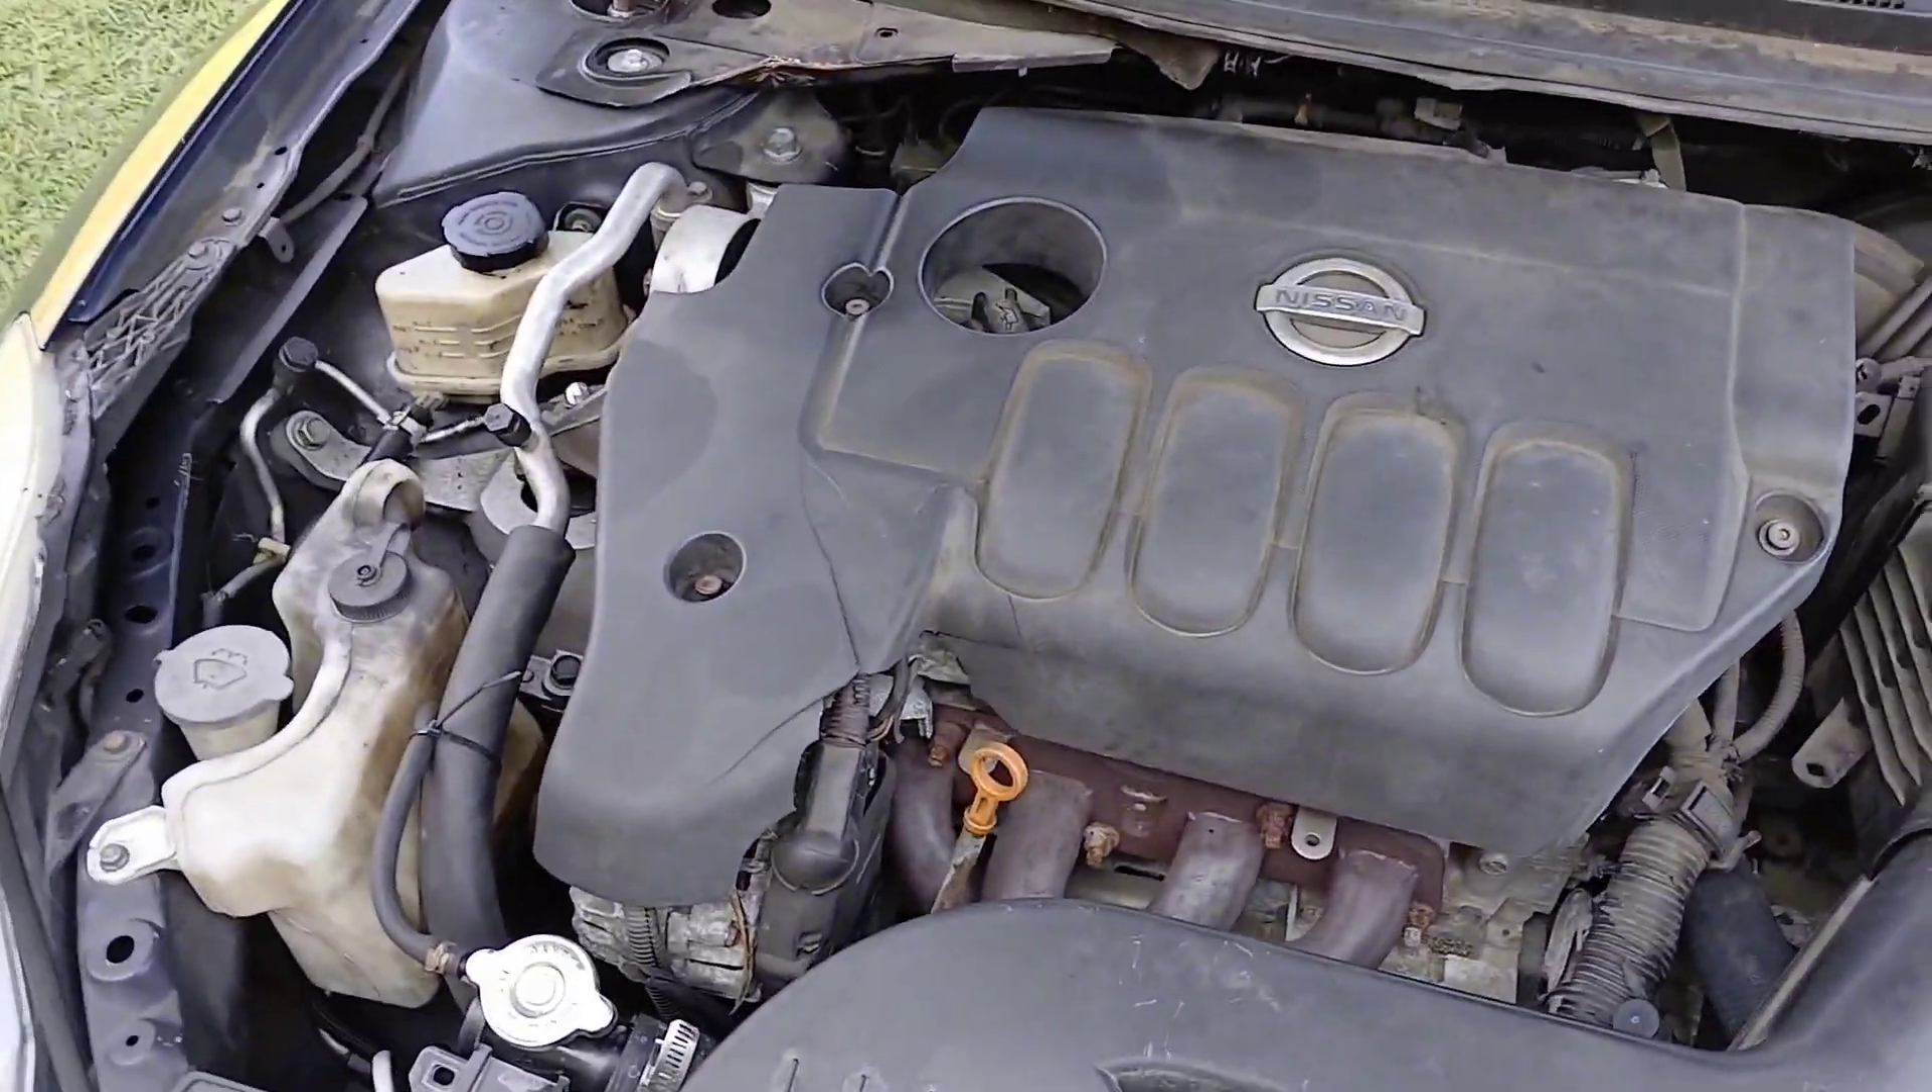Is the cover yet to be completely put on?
No.